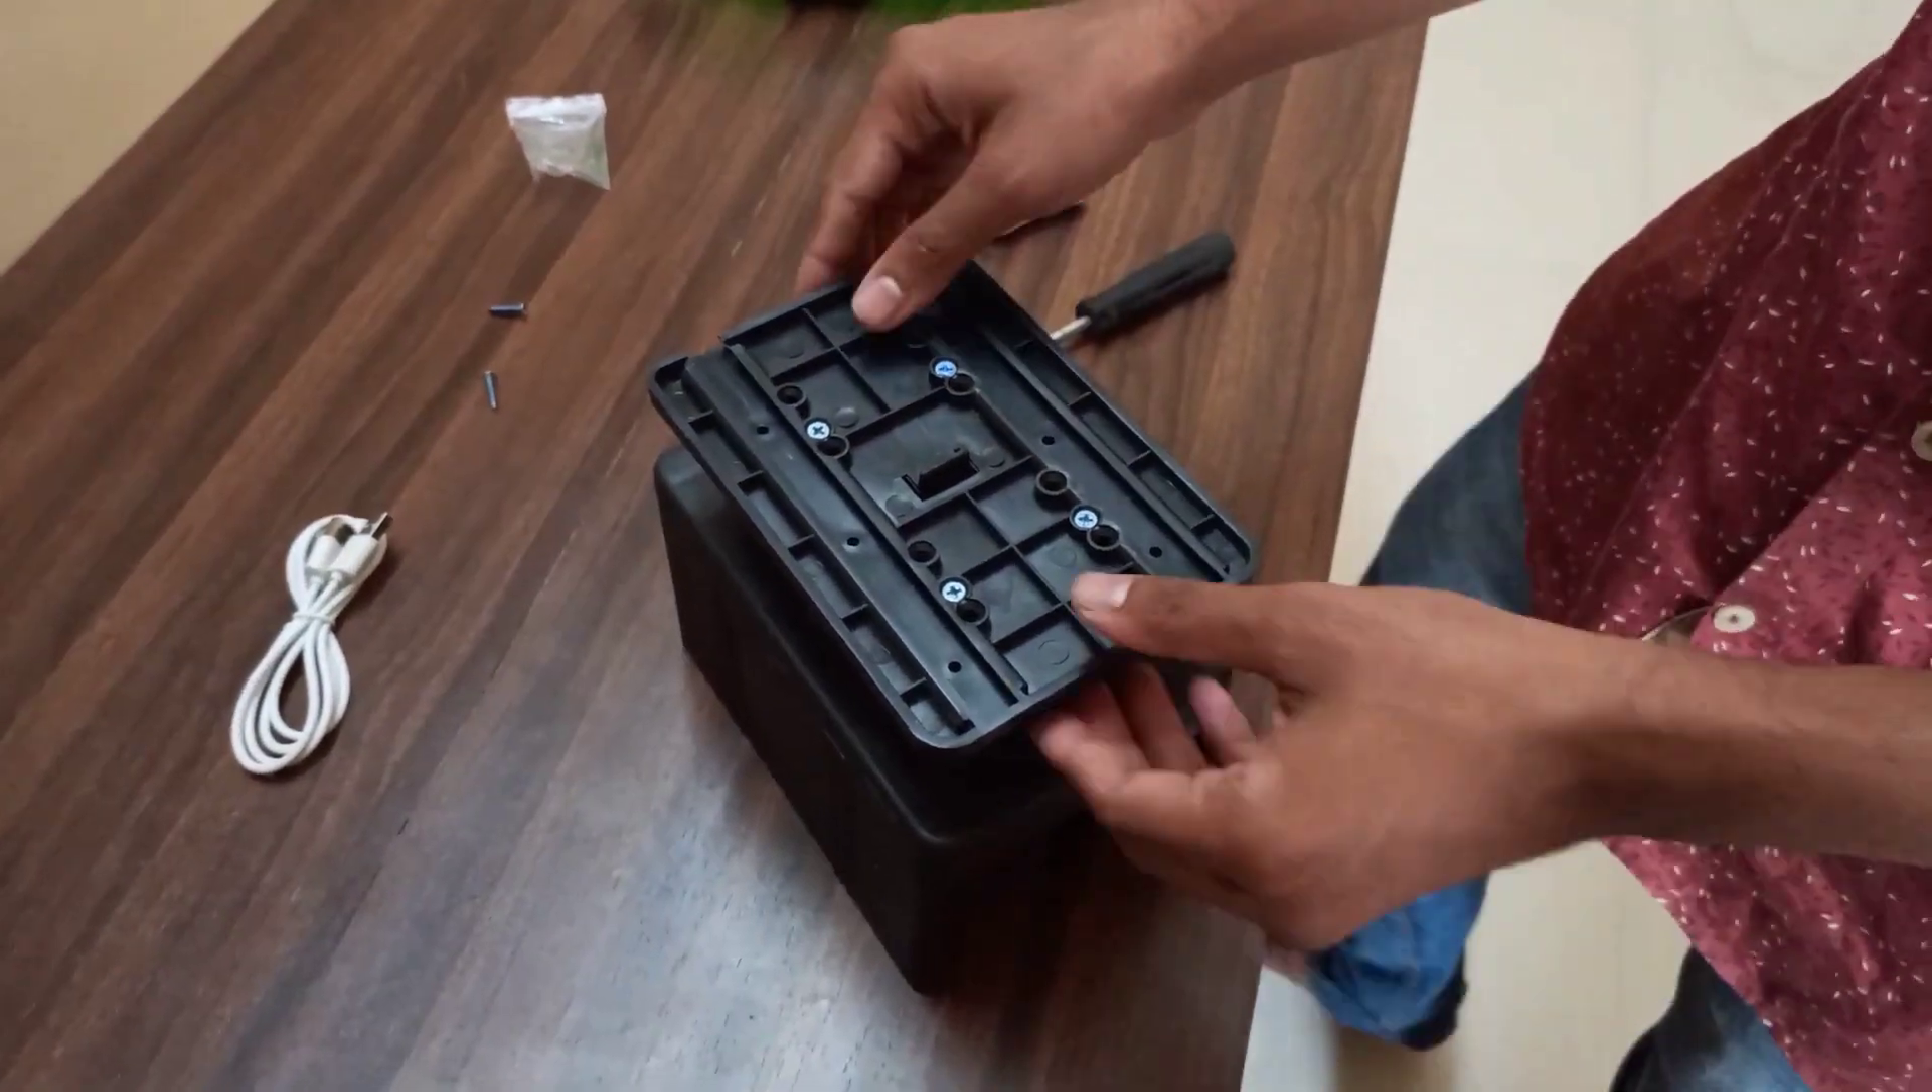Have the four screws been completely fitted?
Yes.